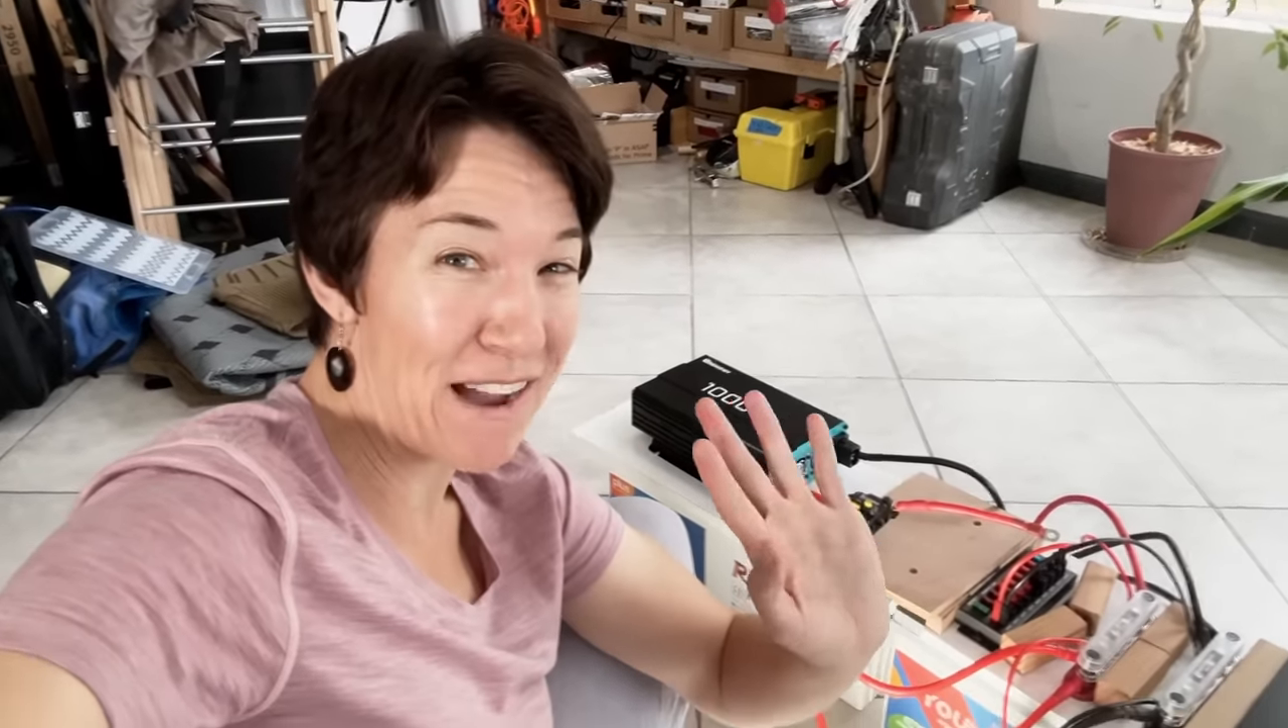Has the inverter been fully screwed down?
No.